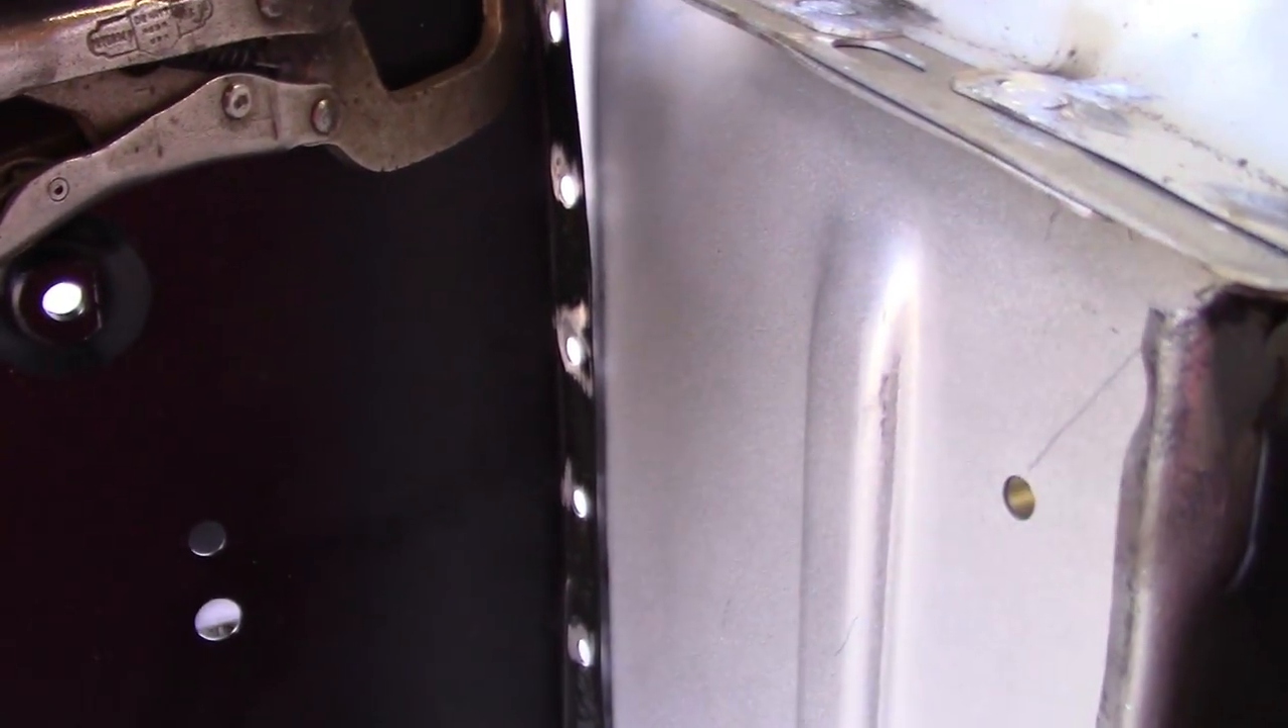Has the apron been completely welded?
No.